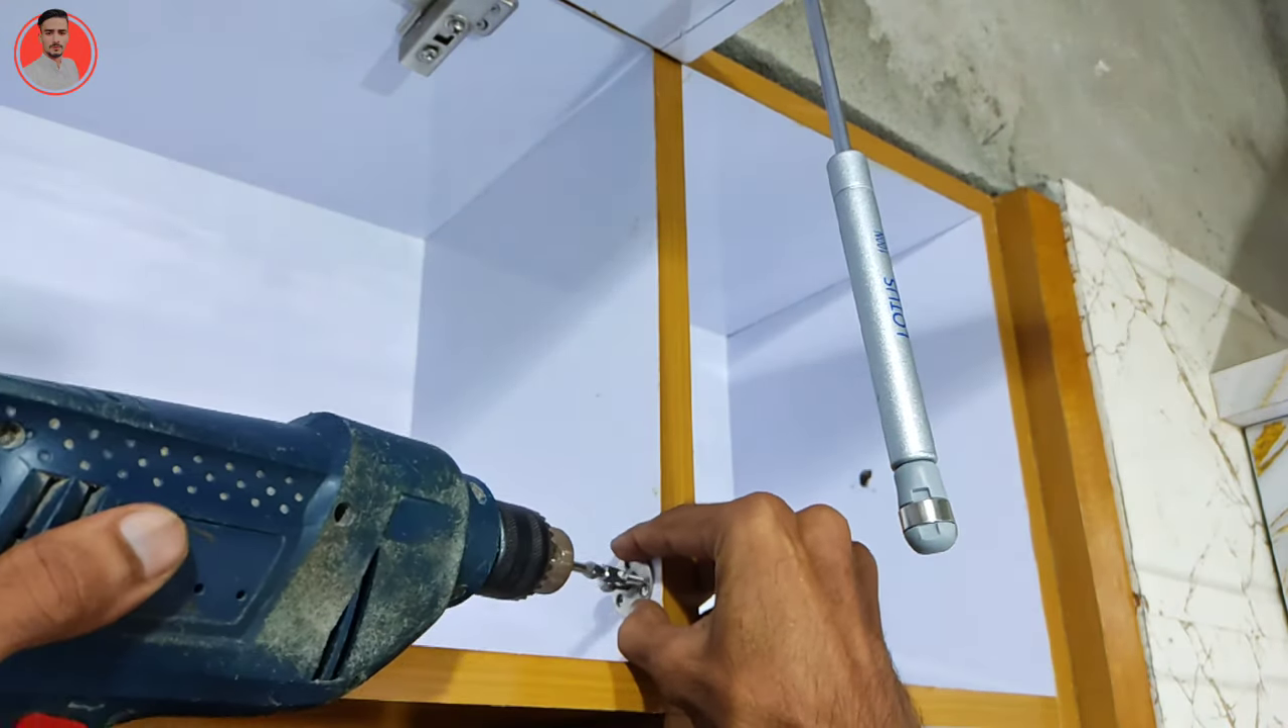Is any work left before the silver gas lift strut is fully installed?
Yes.